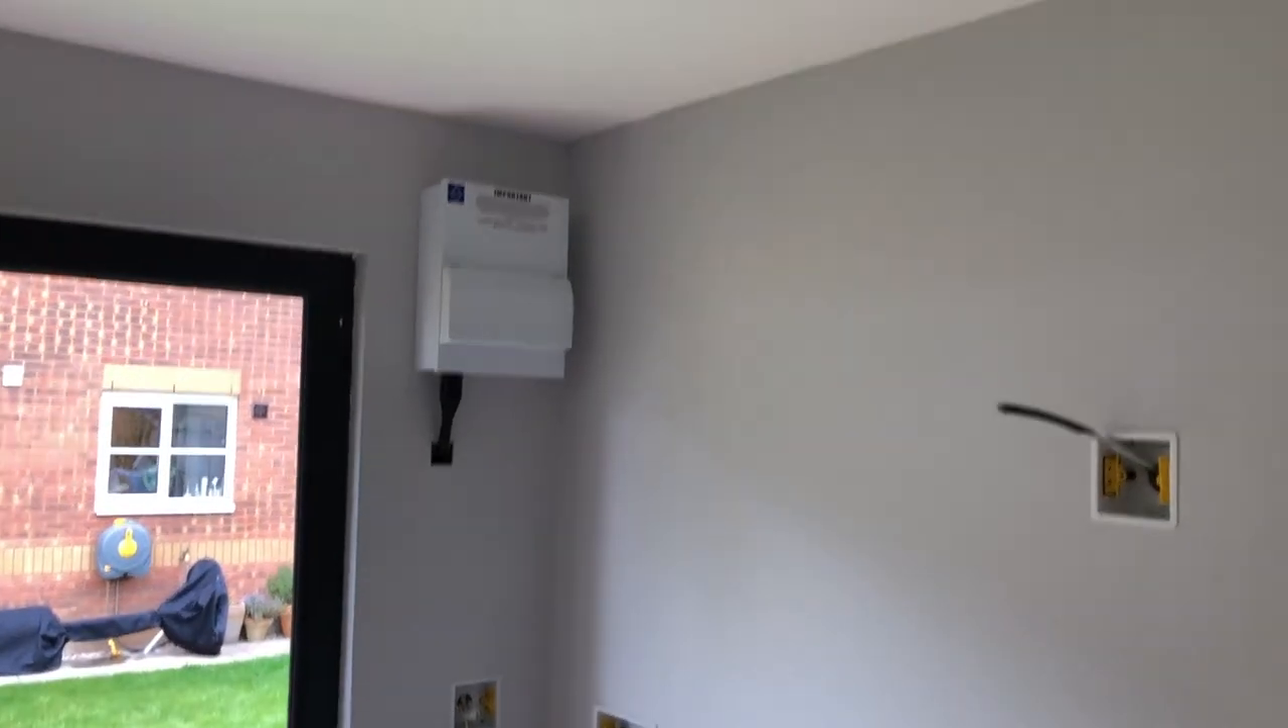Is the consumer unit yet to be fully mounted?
No.